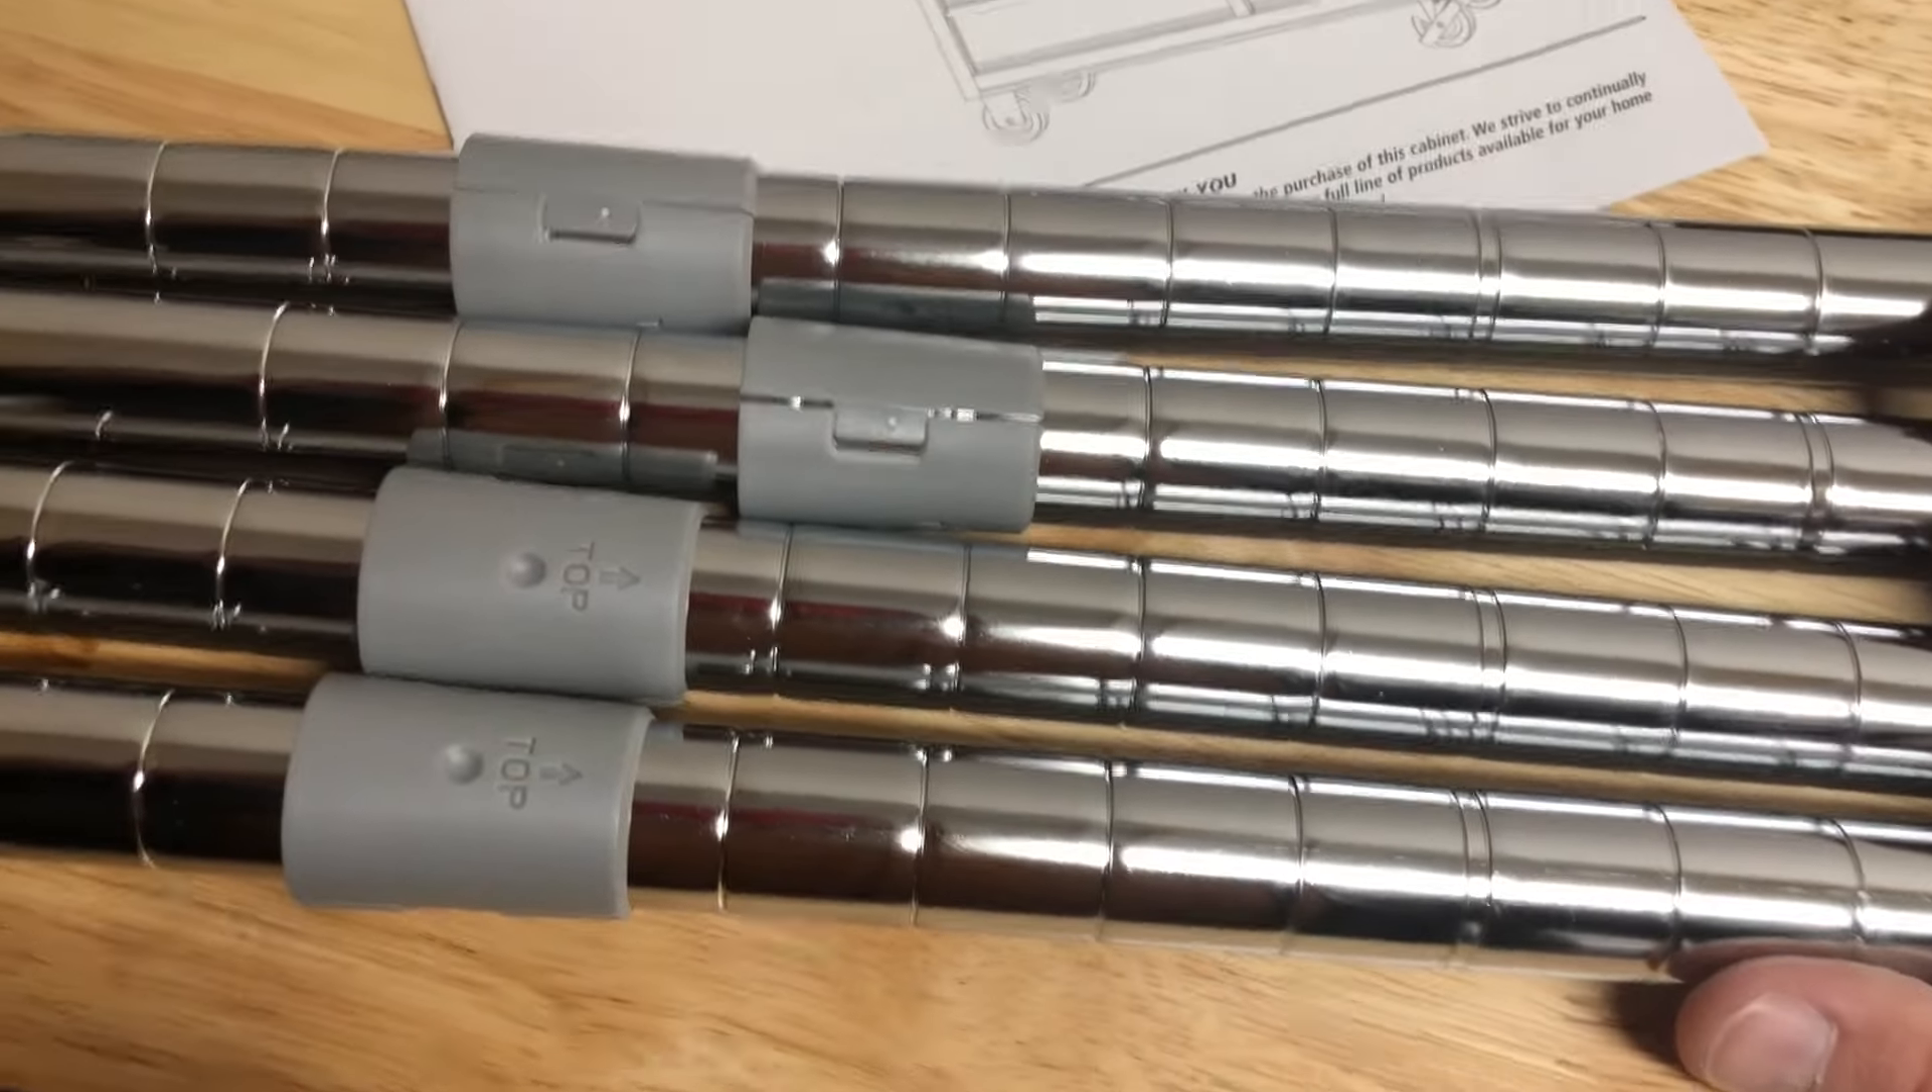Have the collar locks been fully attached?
Yes.